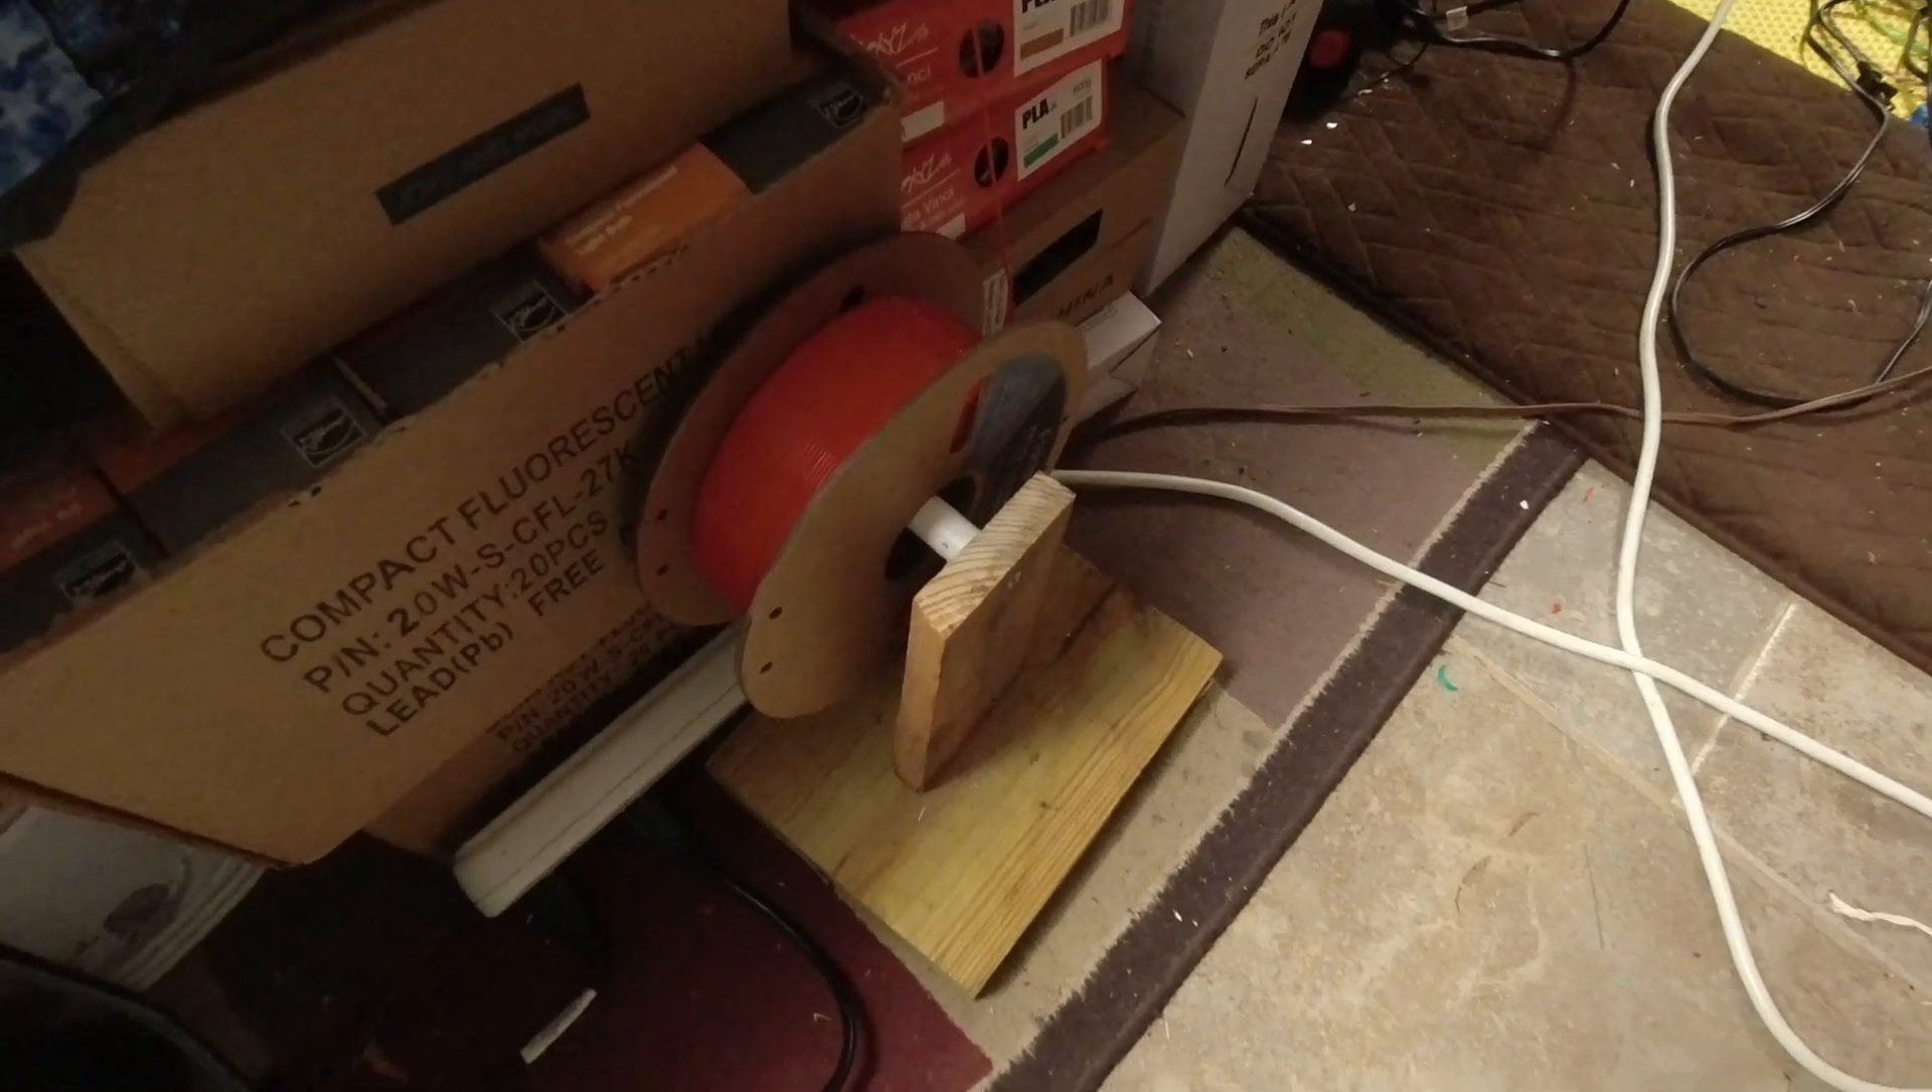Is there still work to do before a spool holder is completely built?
No.